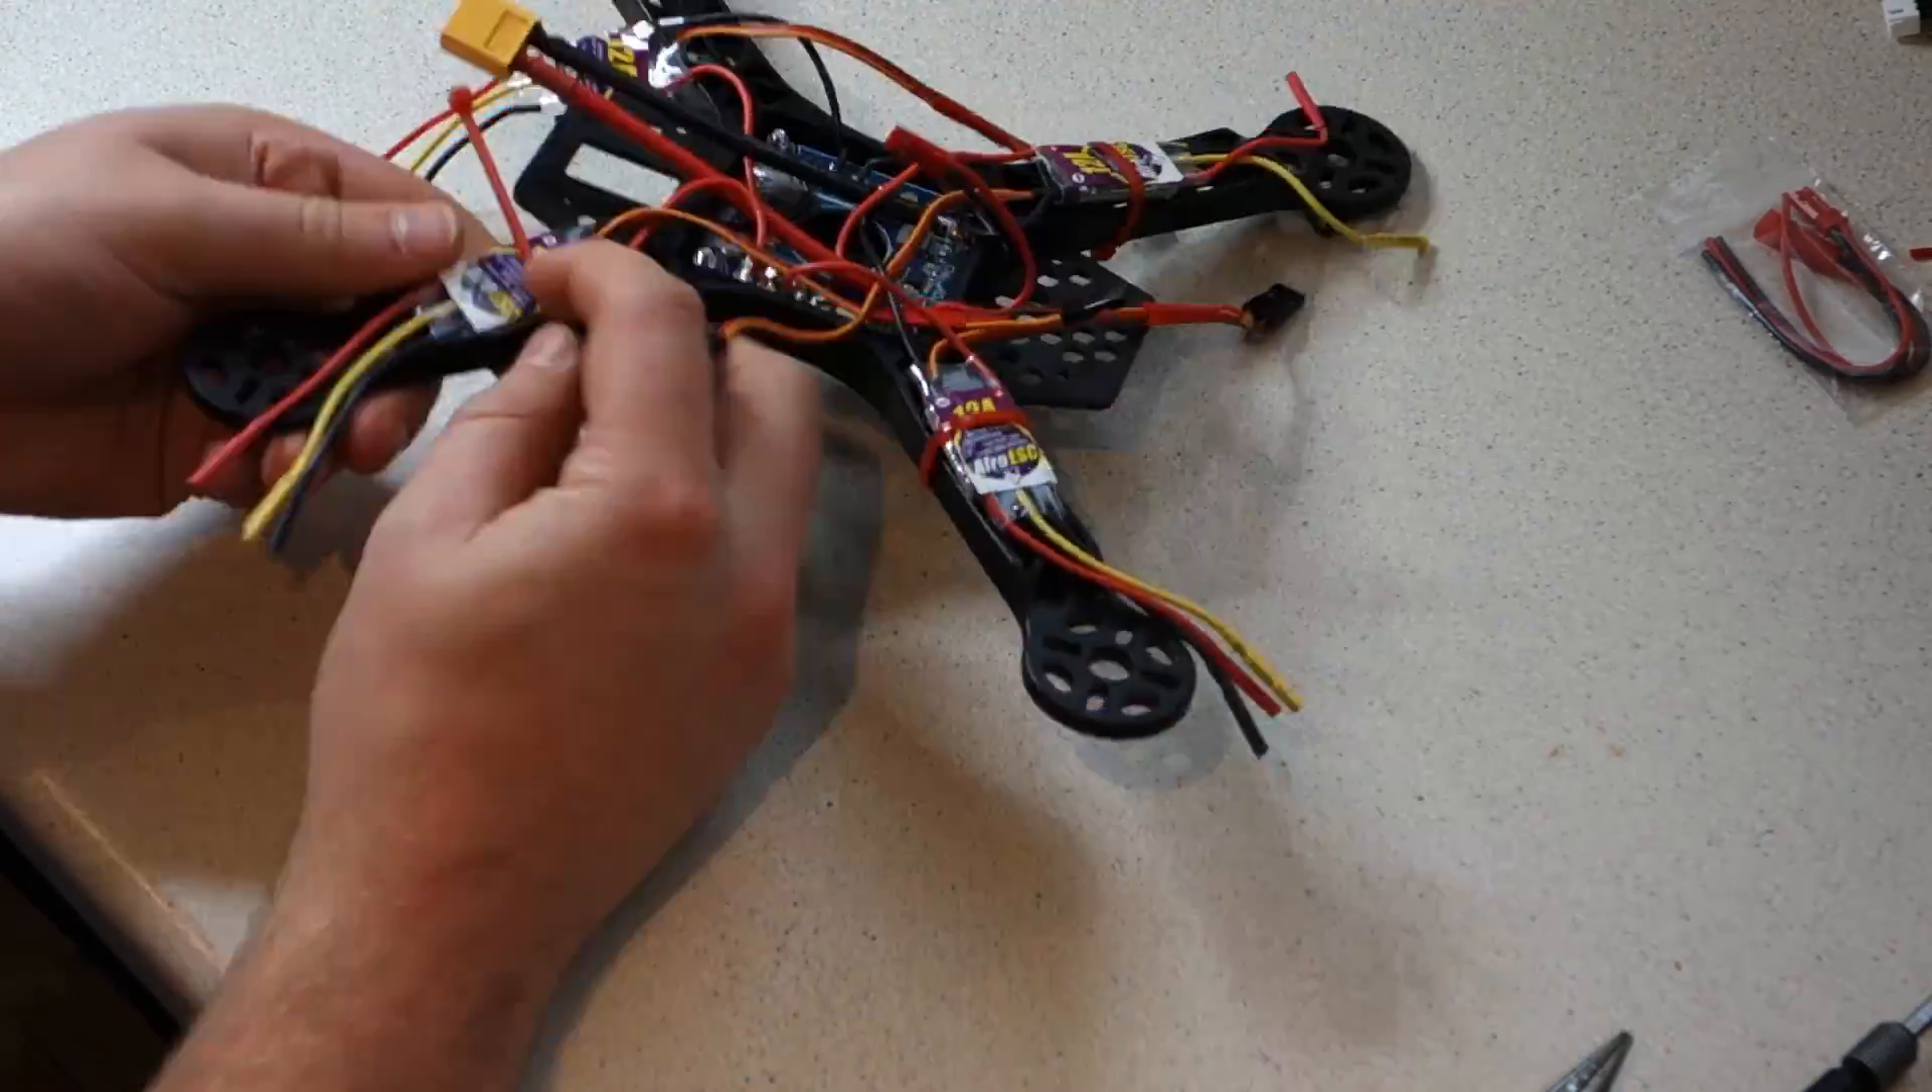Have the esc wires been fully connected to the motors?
No.